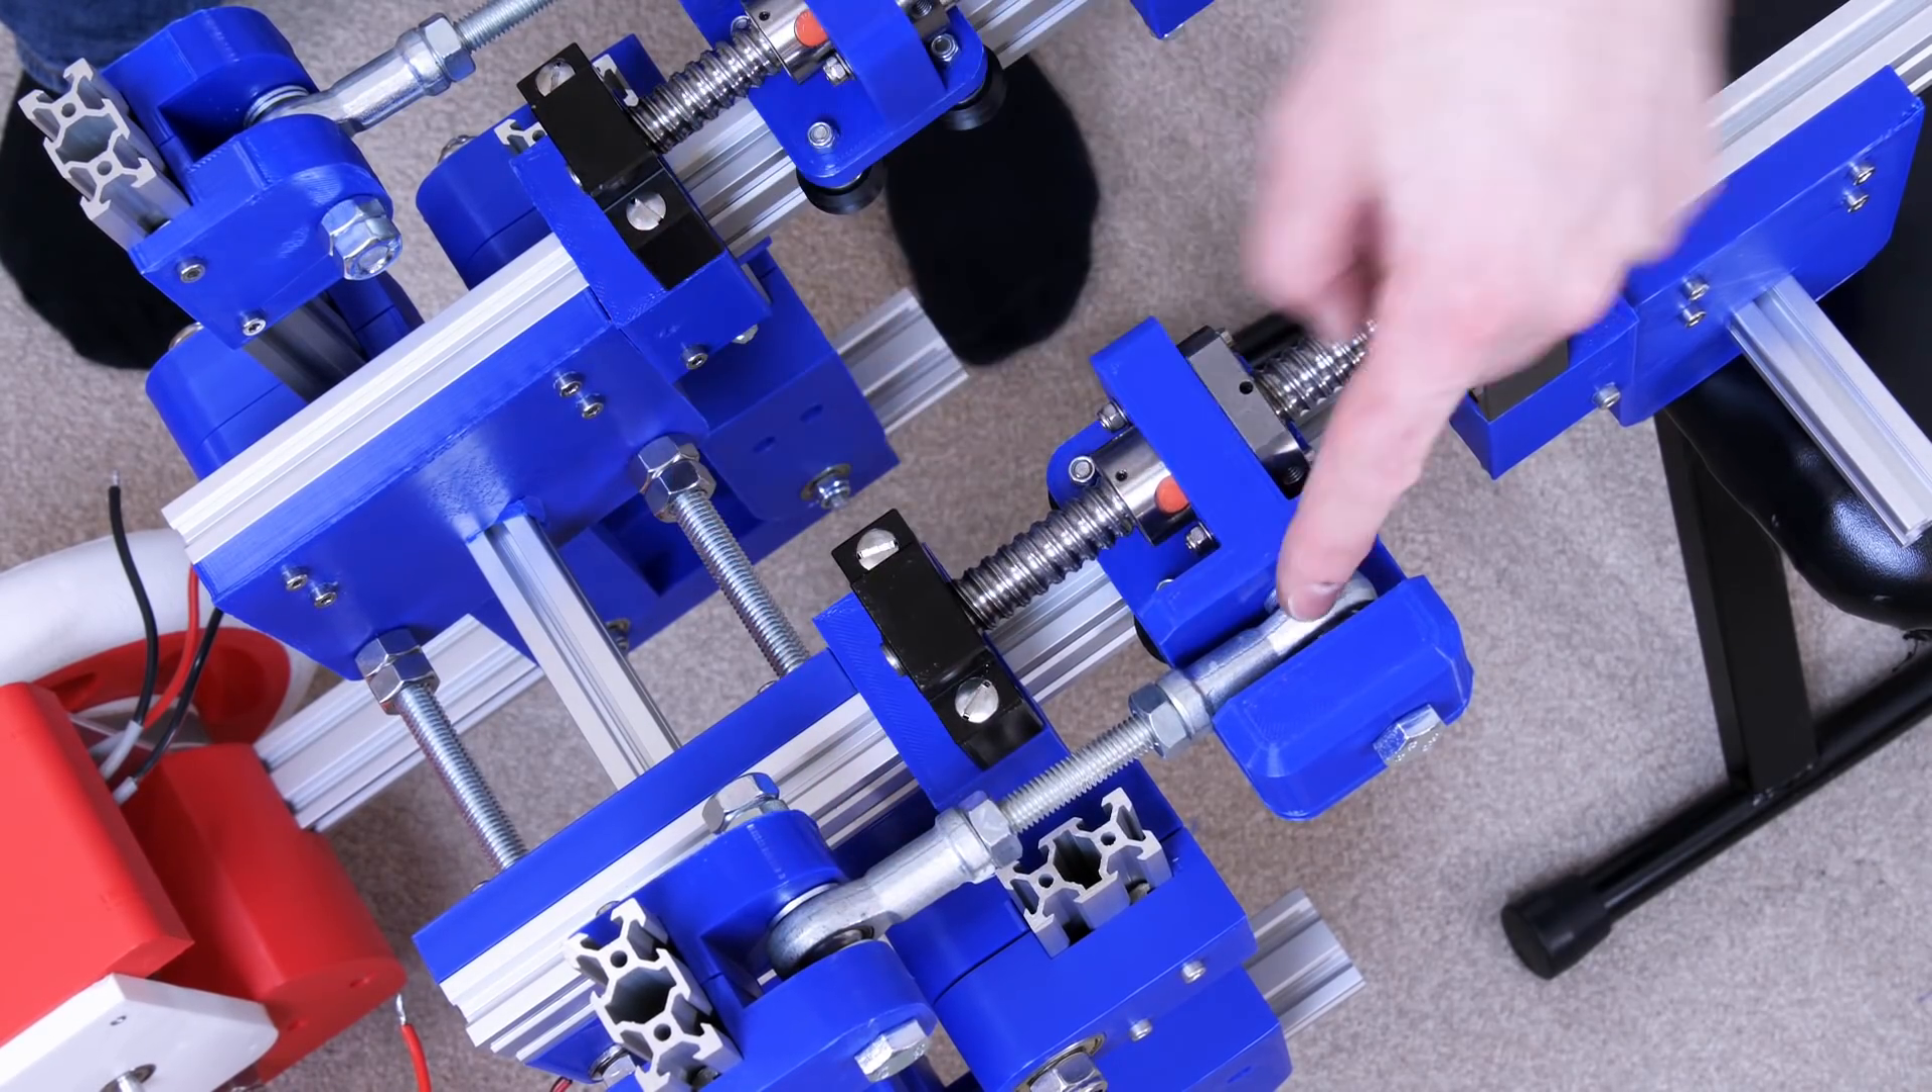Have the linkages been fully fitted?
Yes.